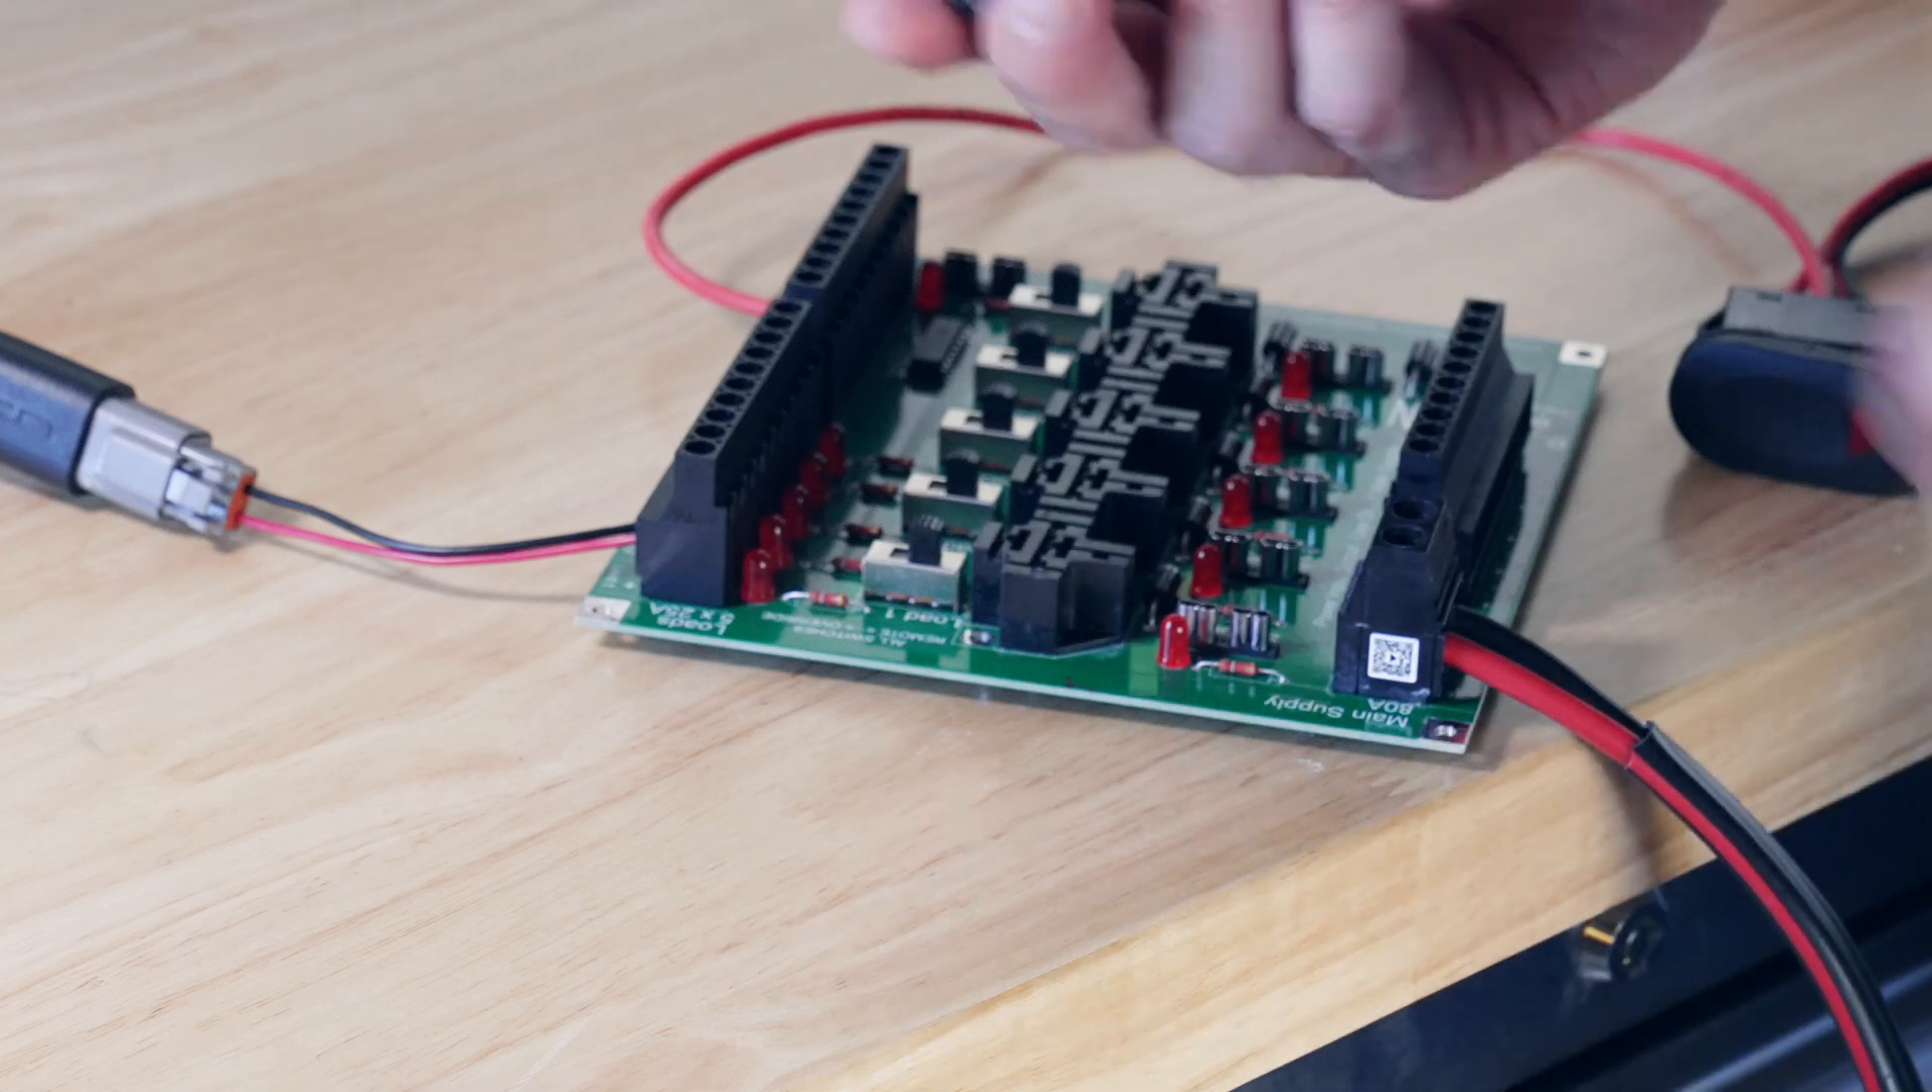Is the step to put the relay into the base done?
No.